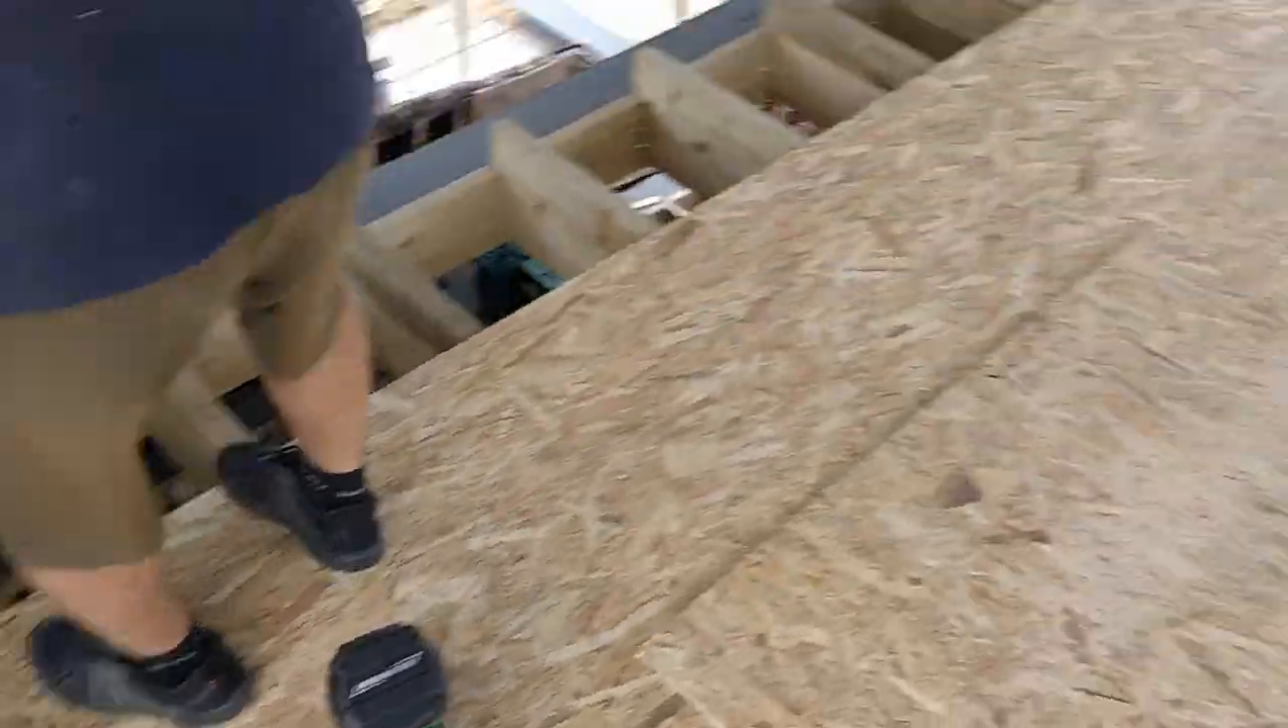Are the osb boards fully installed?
No.